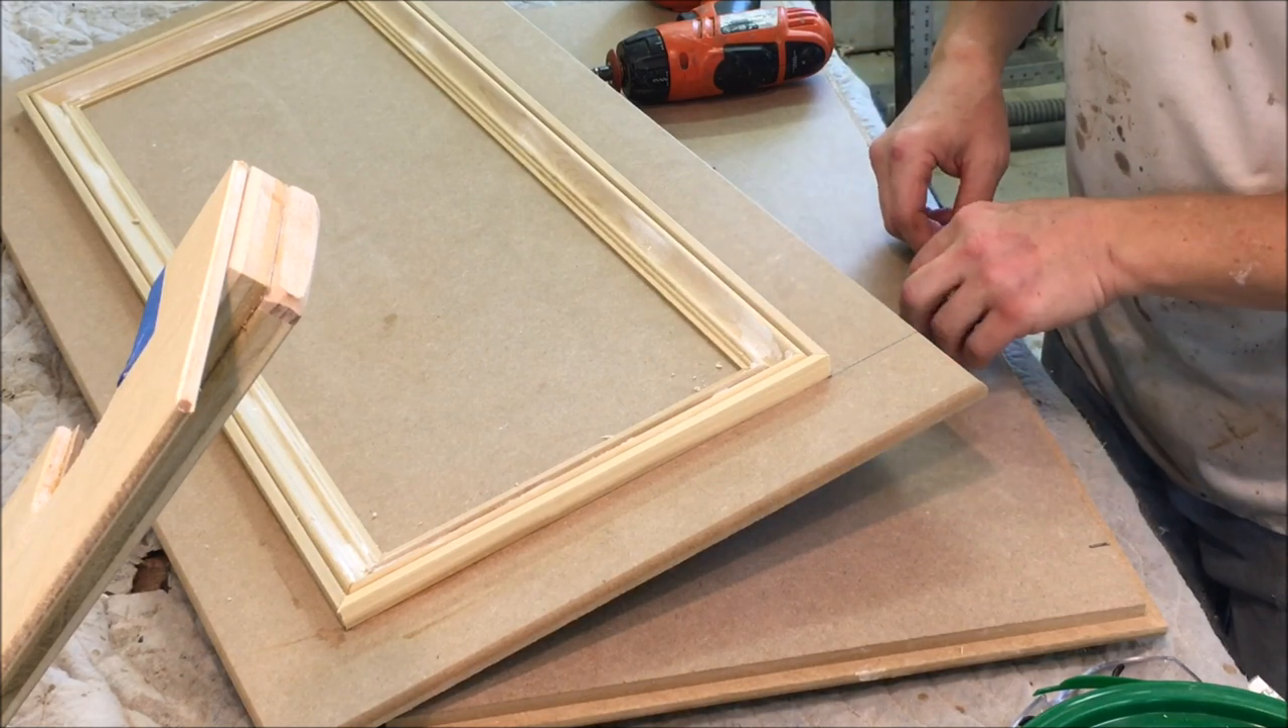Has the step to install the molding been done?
Yes.